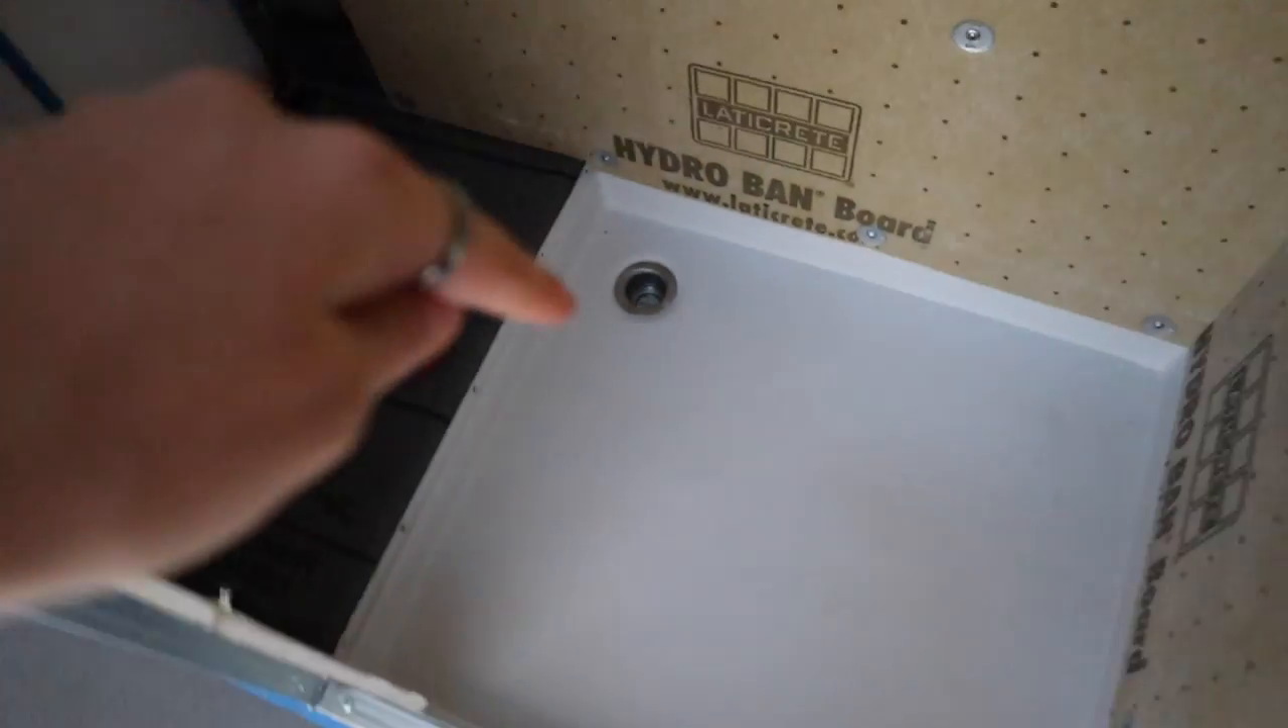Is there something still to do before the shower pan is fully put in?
No.